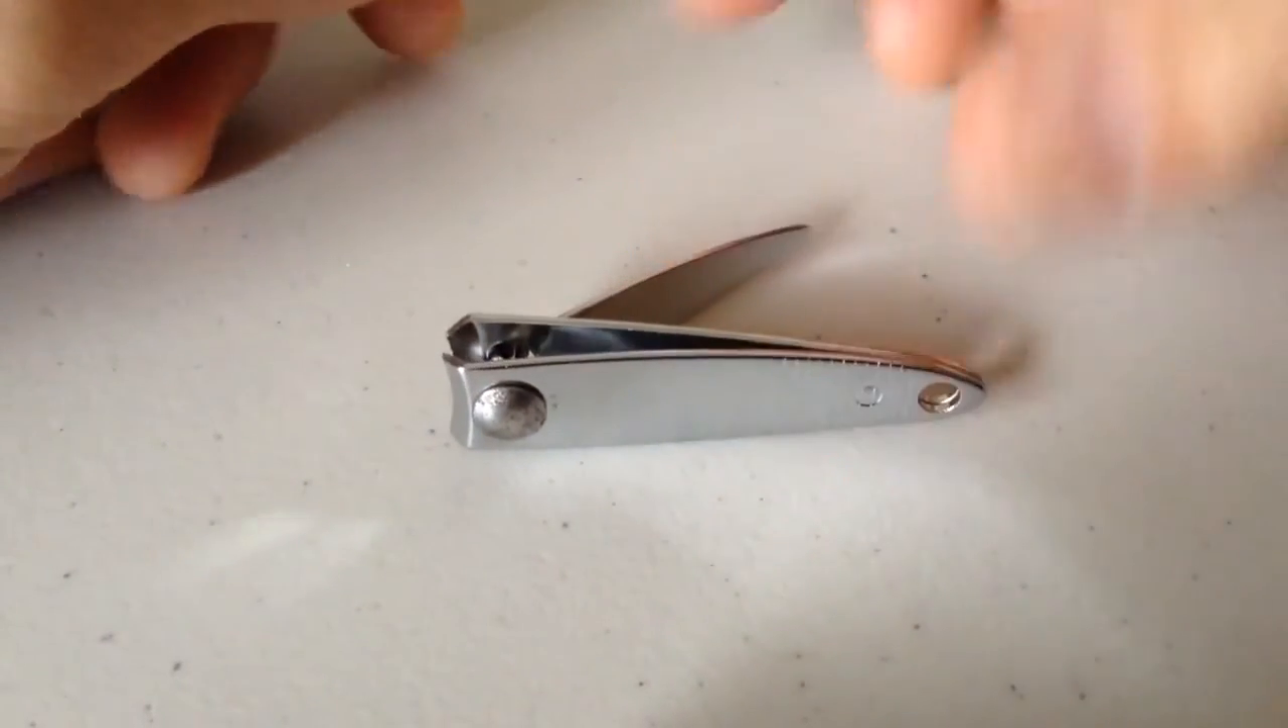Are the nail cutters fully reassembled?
Yes.